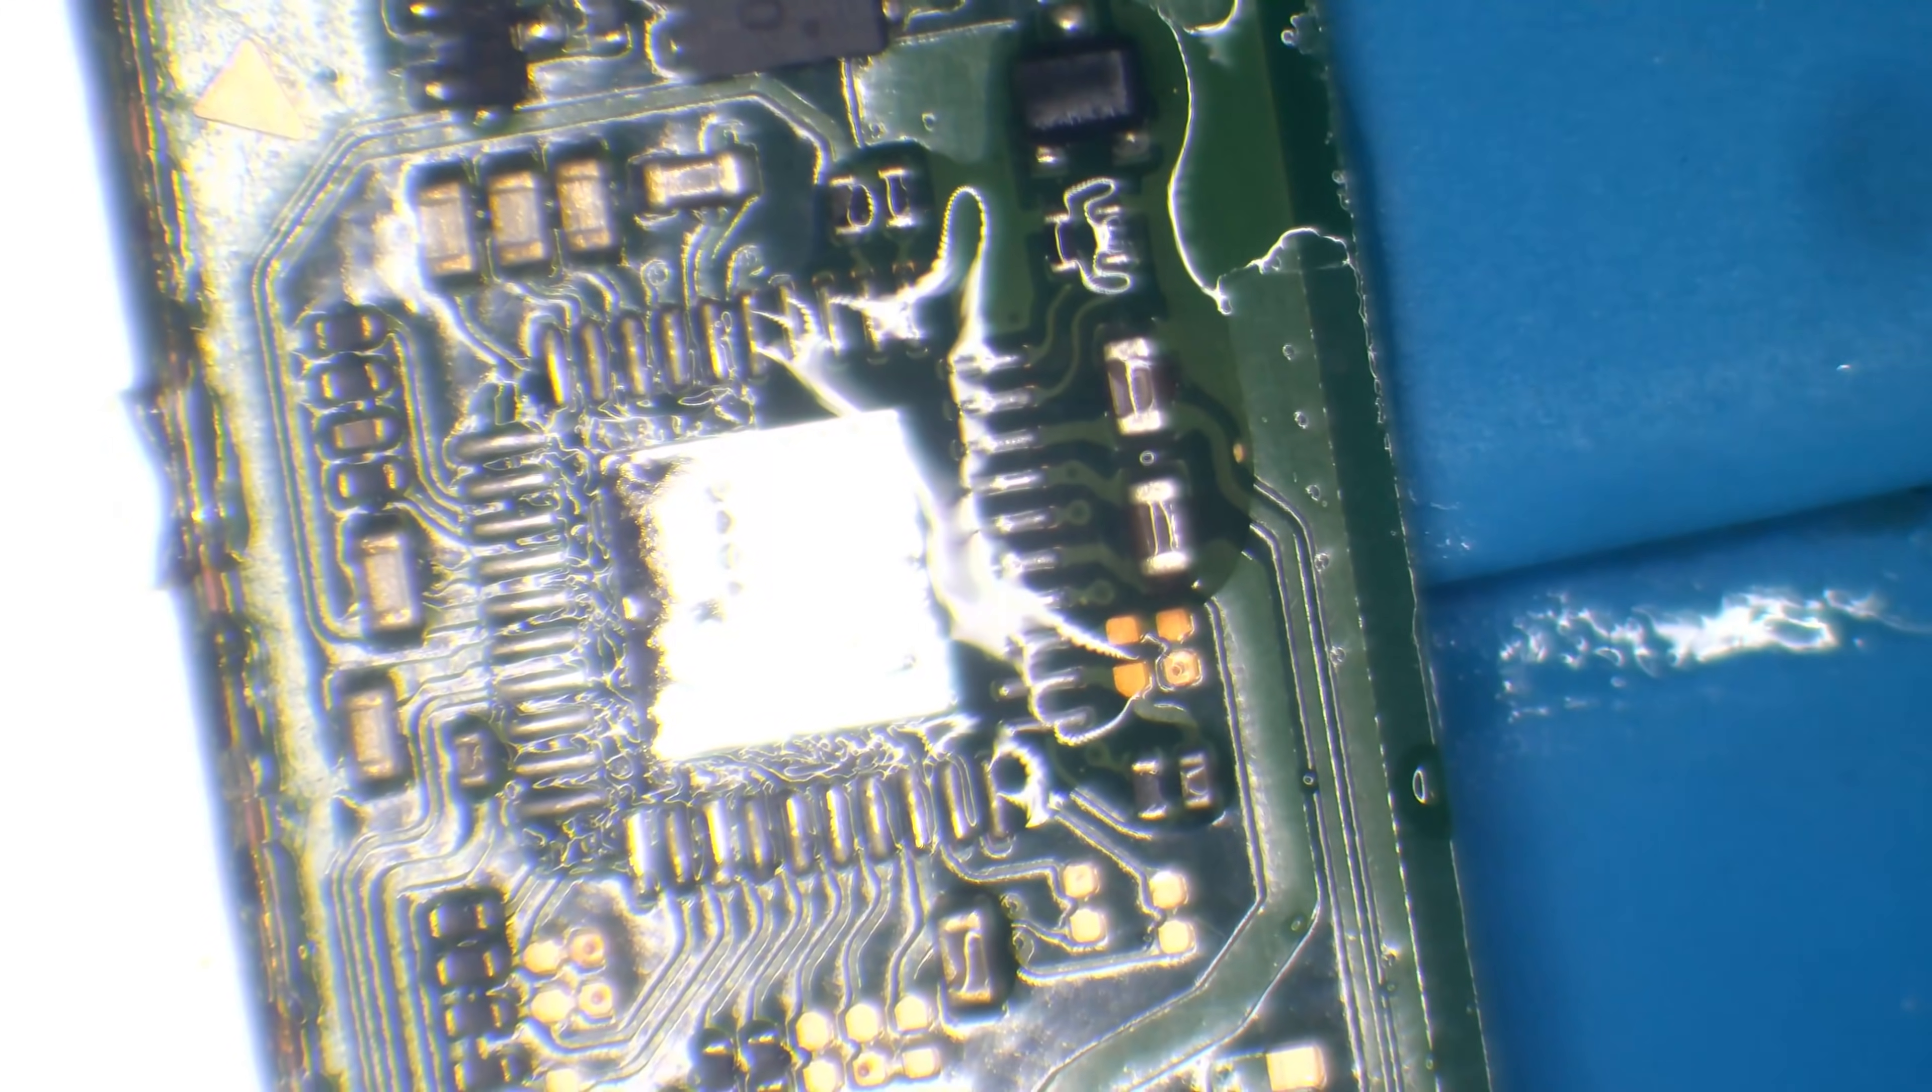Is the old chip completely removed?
Yes.